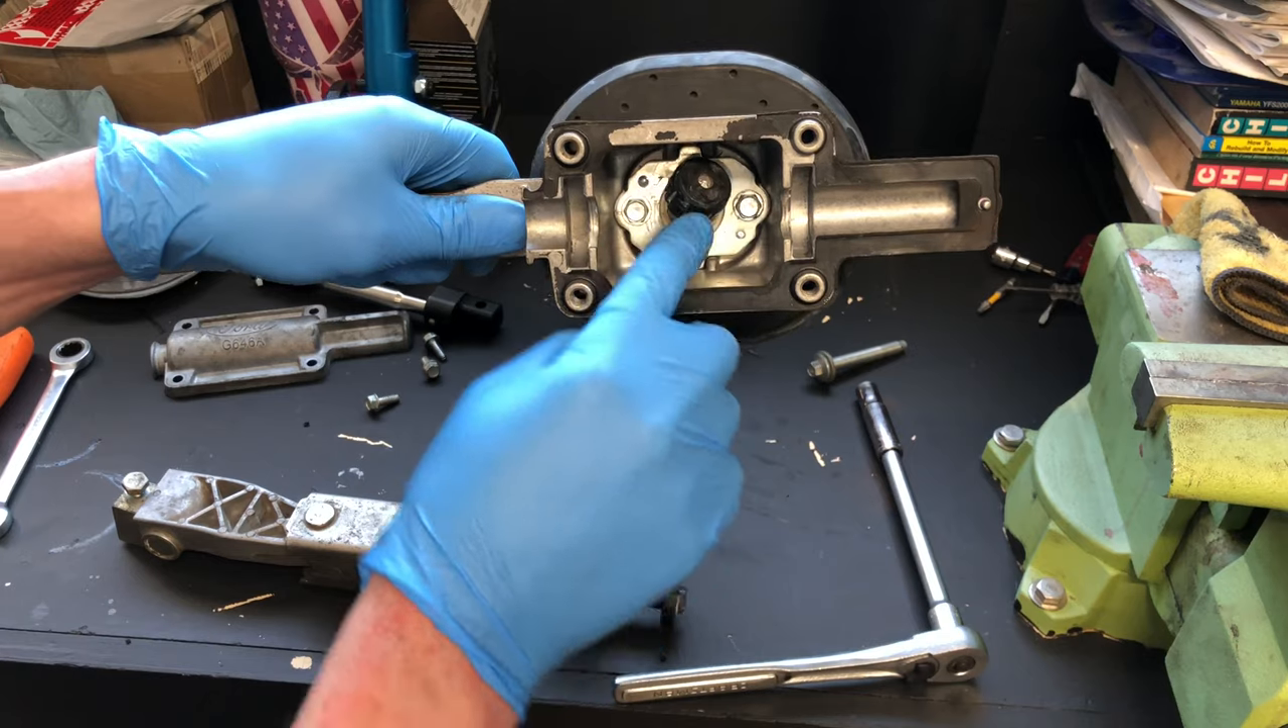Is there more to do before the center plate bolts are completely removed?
Yes.